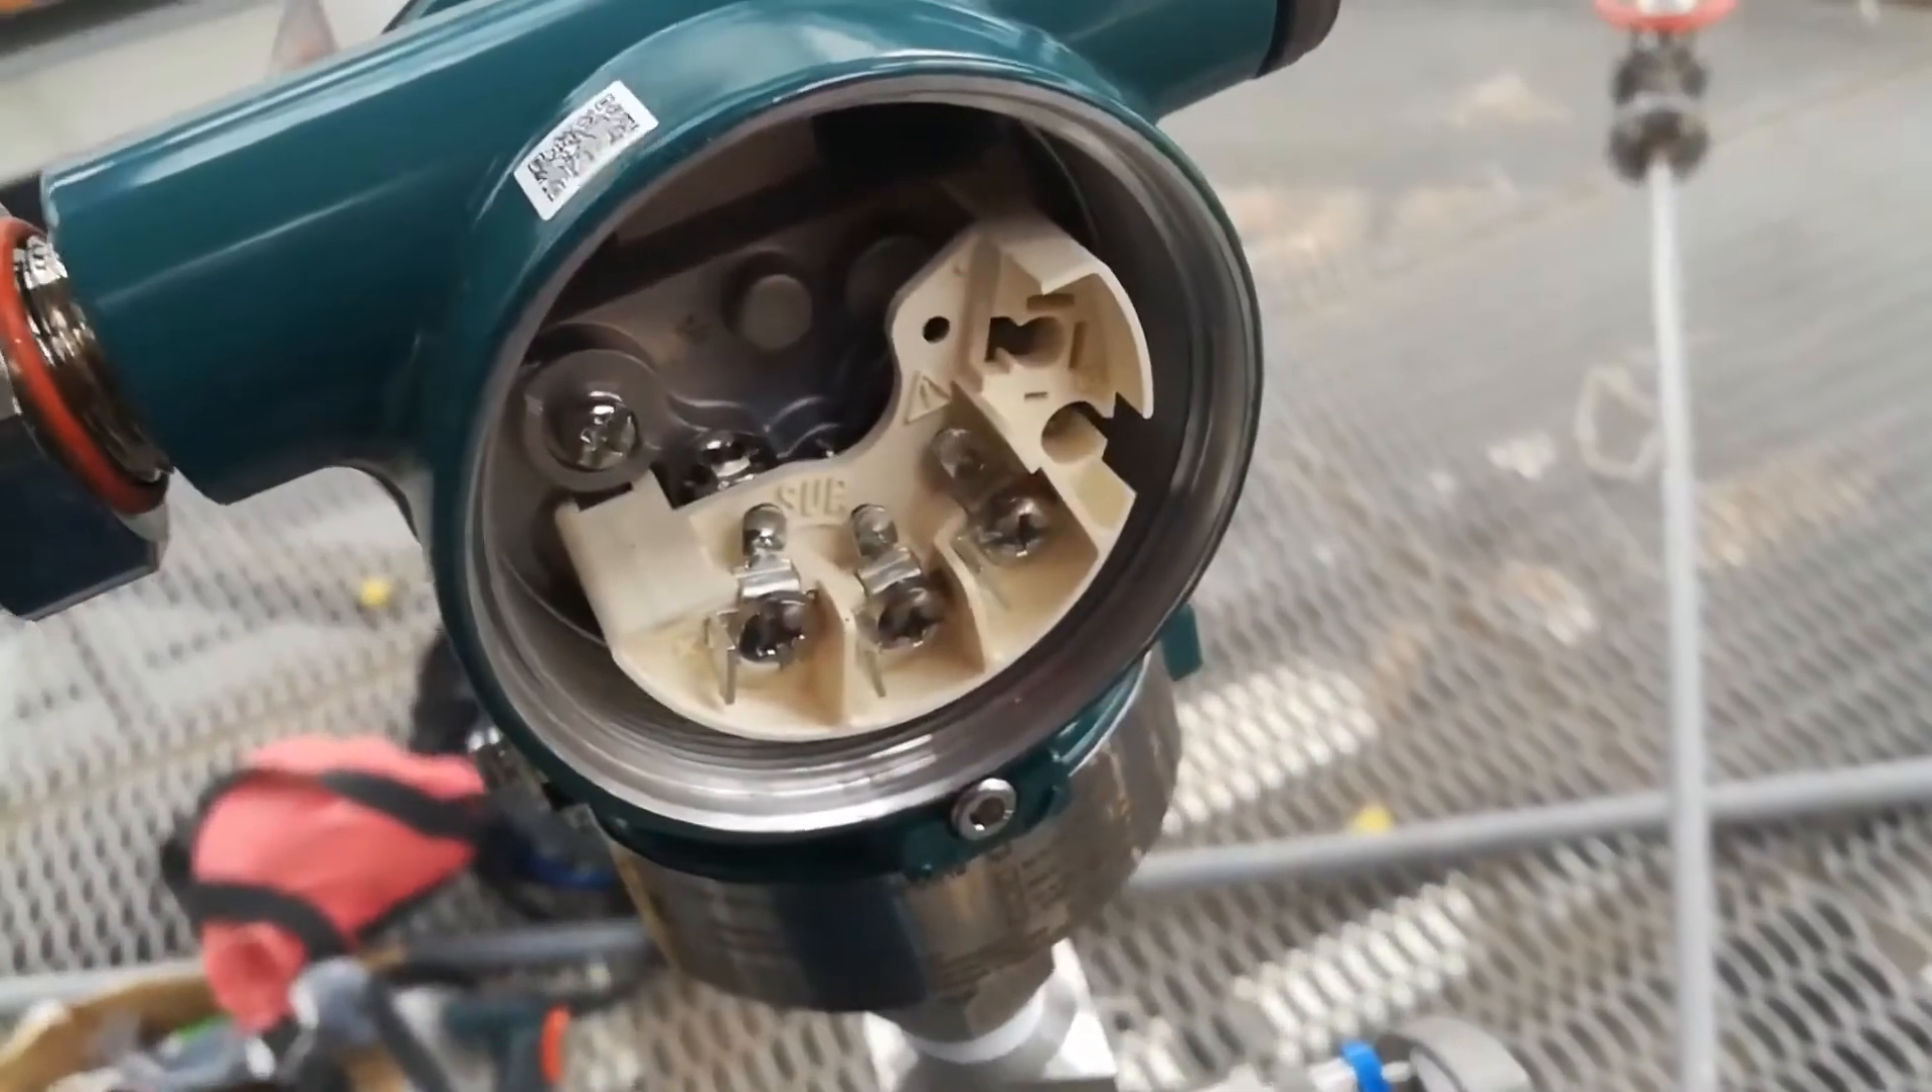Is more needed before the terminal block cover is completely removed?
No.